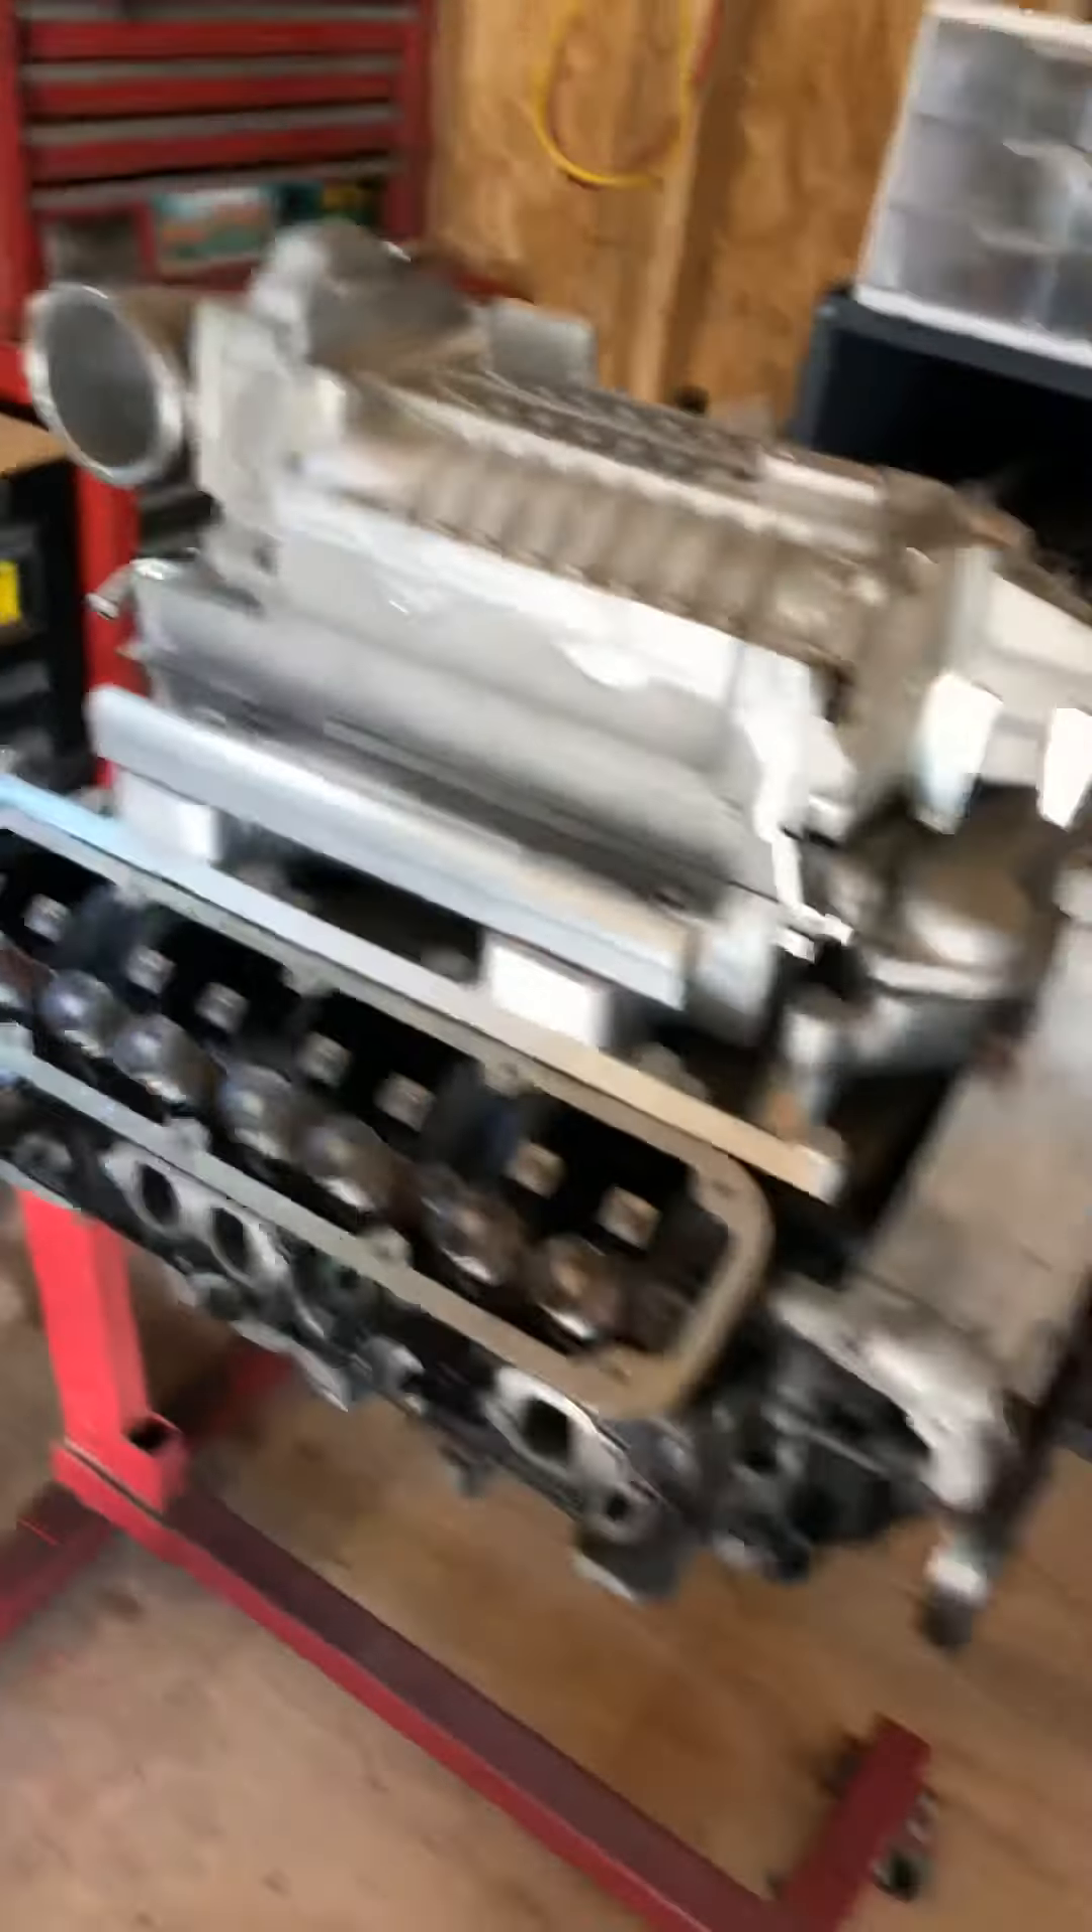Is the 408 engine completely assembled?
No.